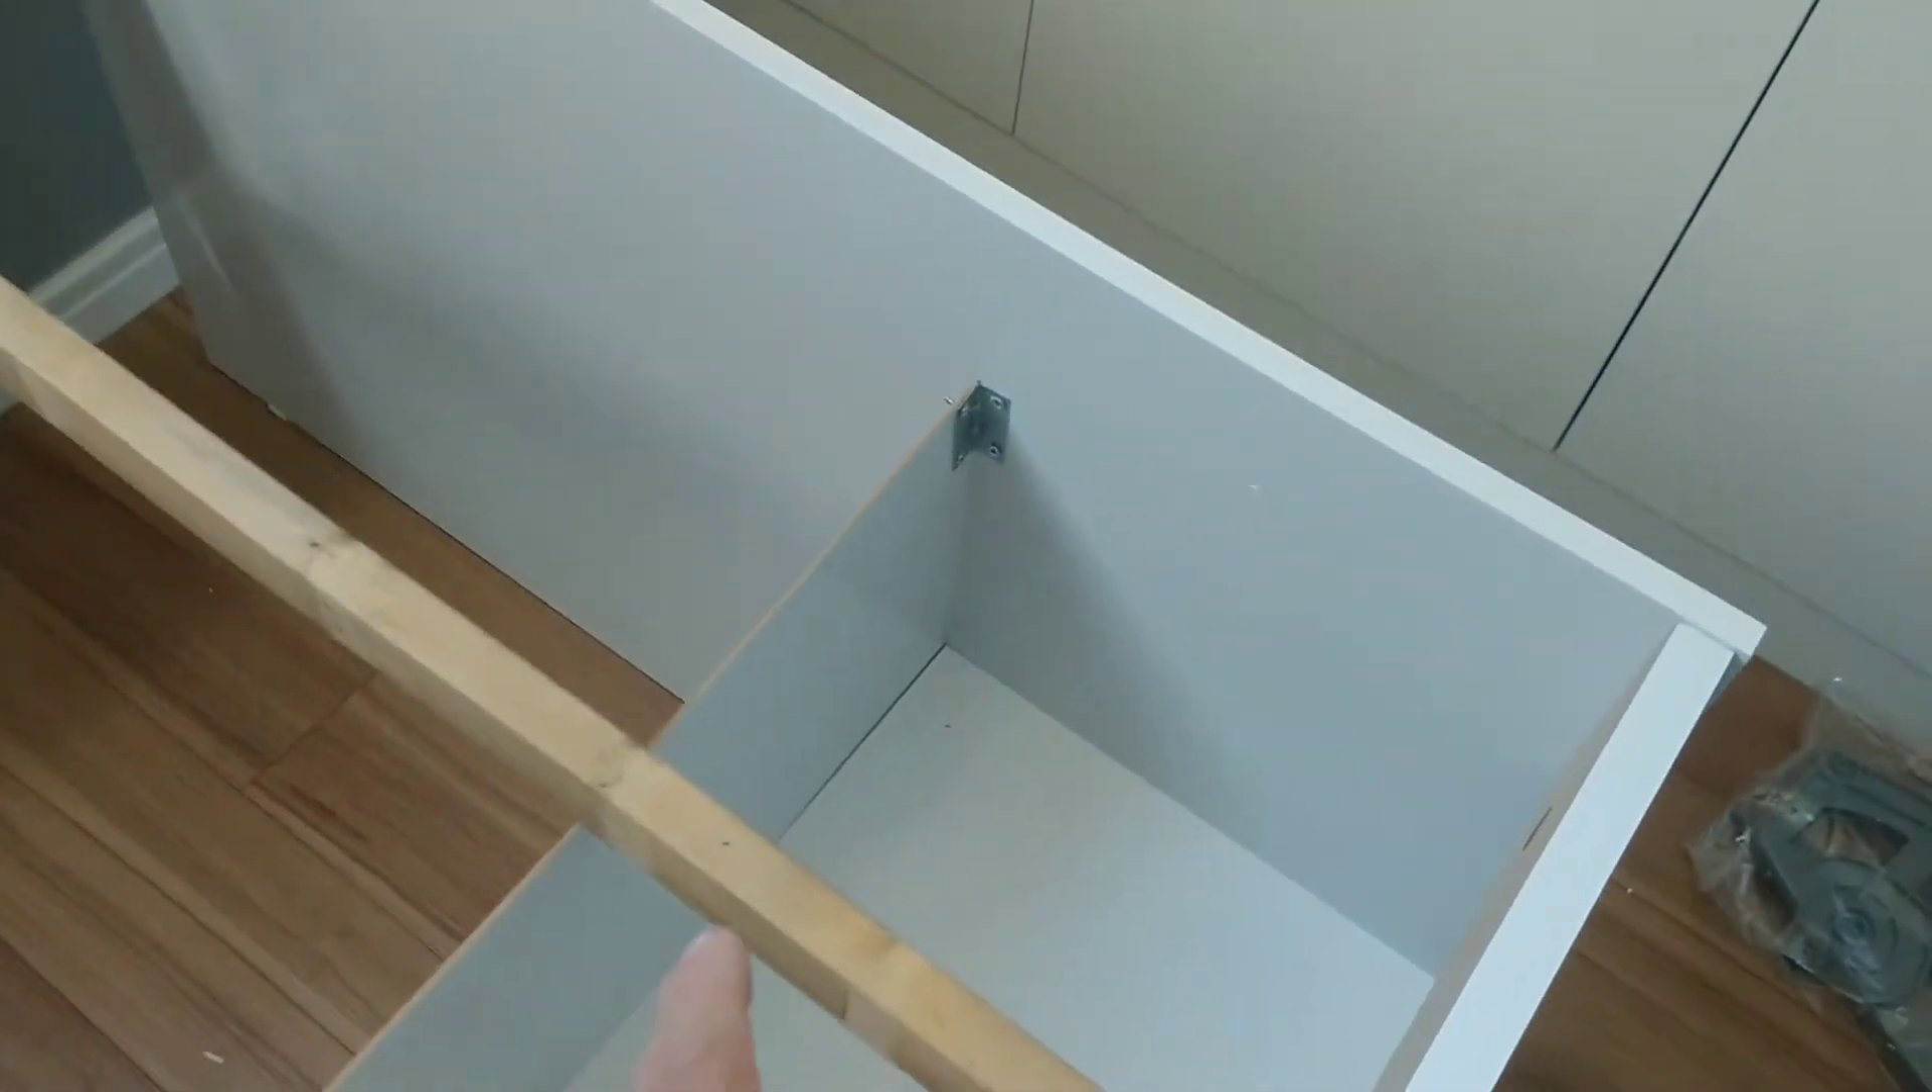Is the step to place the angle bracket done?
Yes.